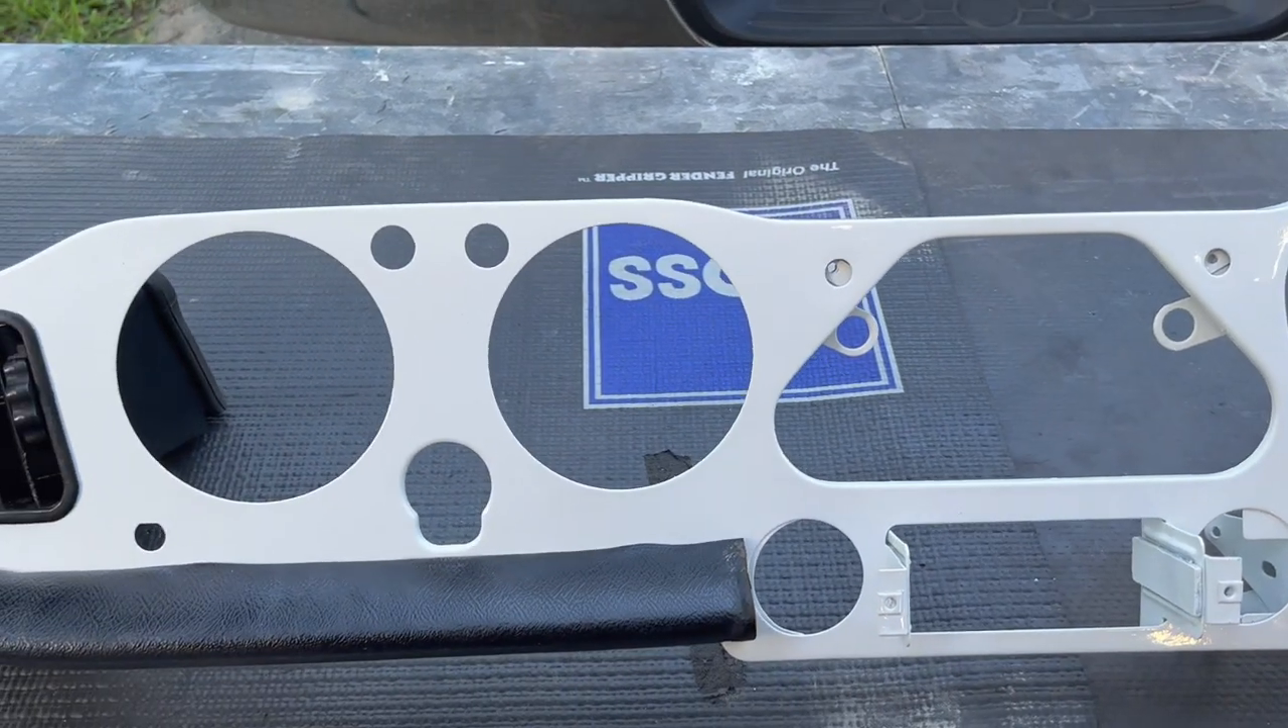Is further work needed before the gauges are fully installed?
Yes.